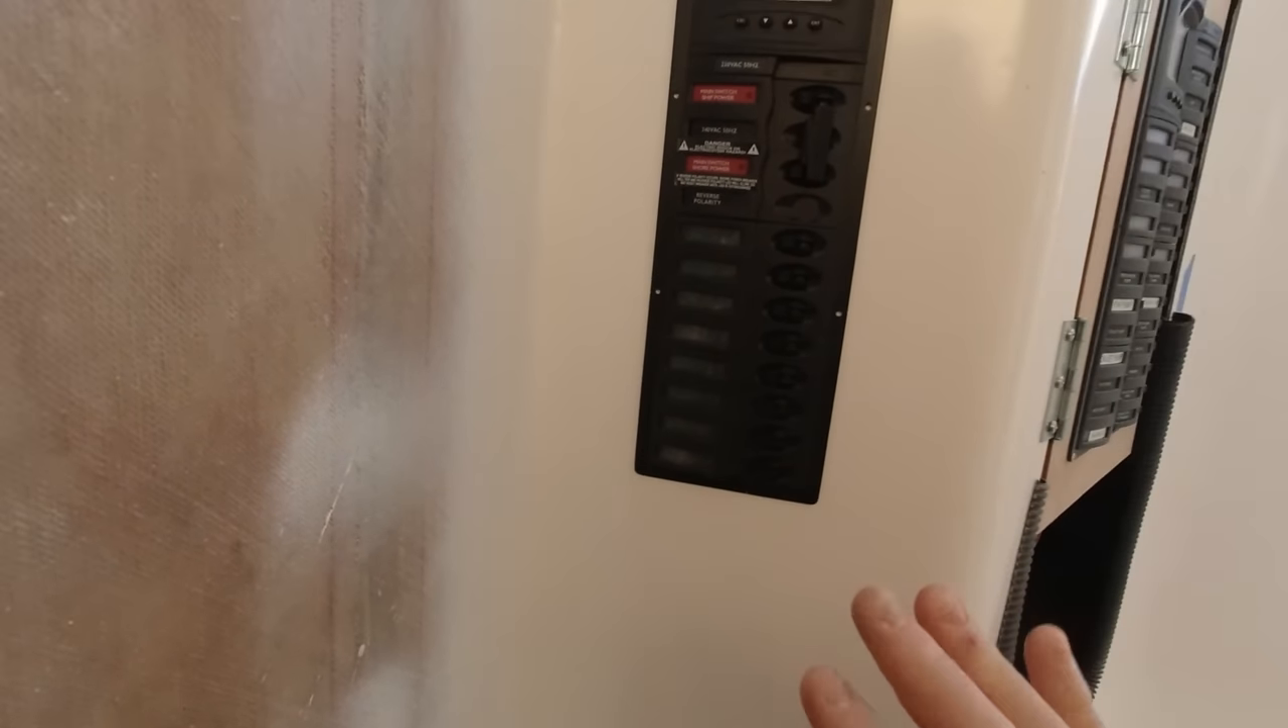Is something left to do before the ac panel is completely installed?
No.